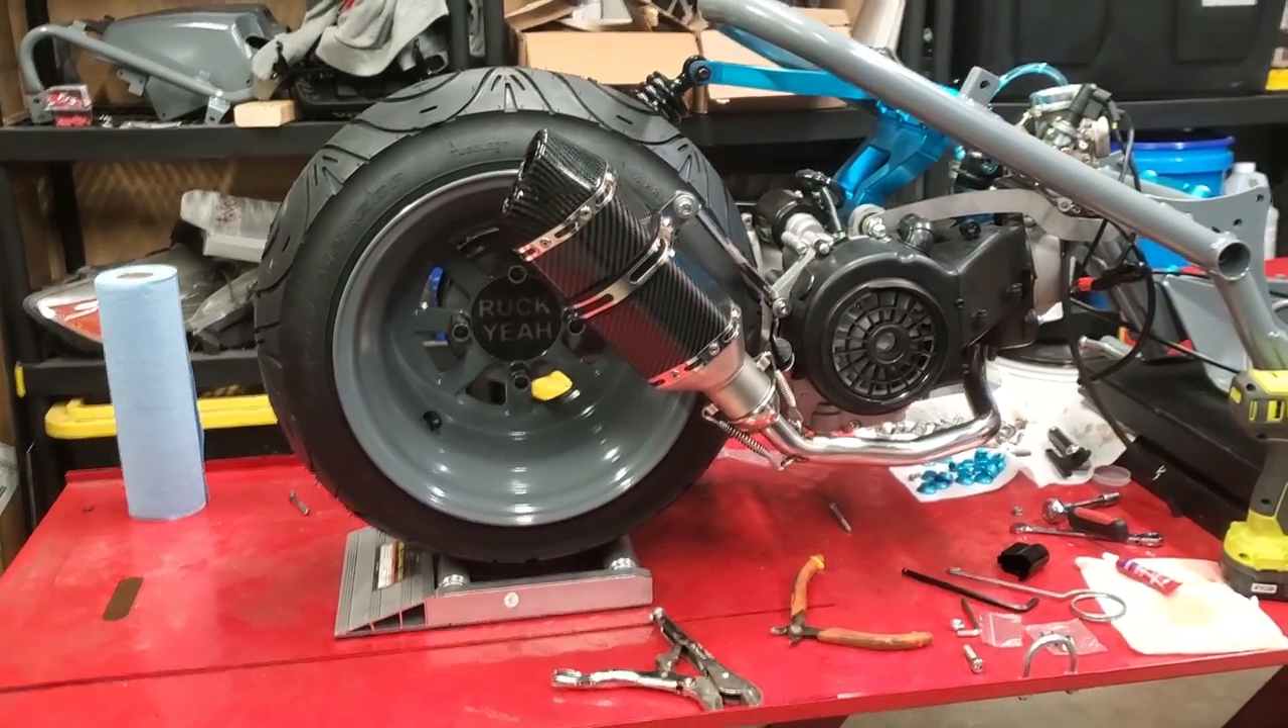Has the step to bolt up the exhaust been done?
Yes.